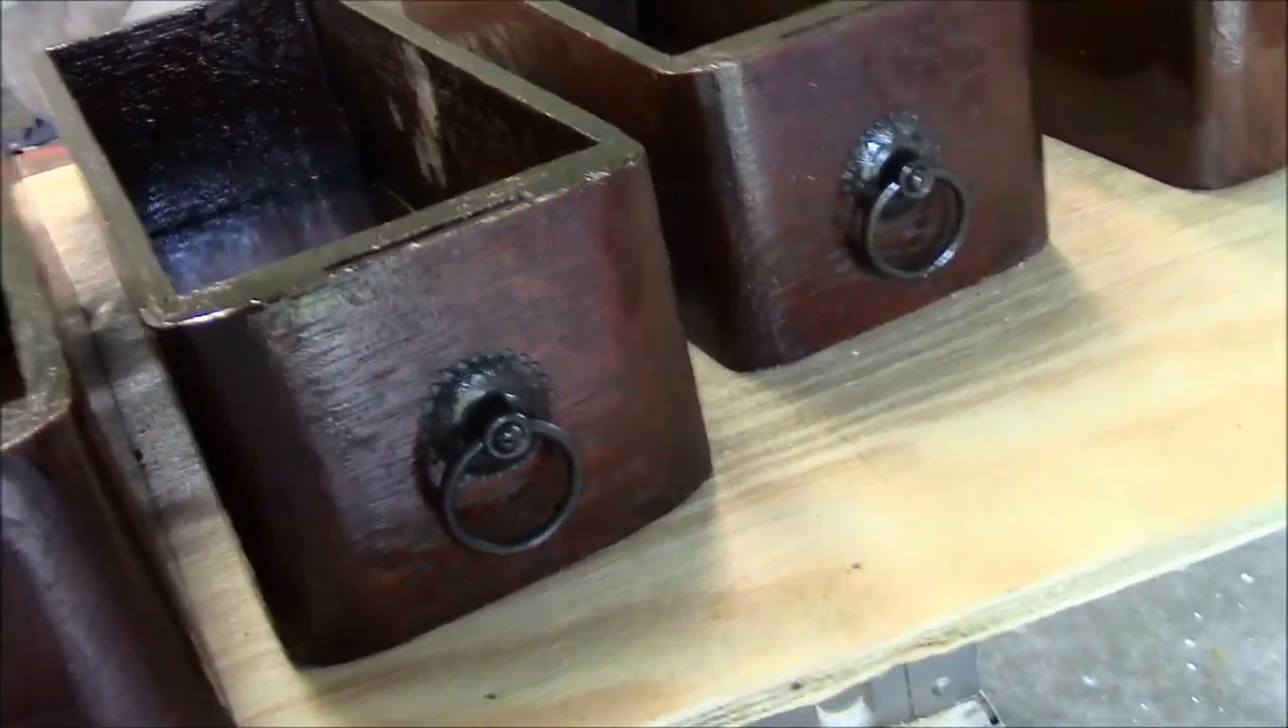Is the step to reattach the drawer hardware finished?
Yes.